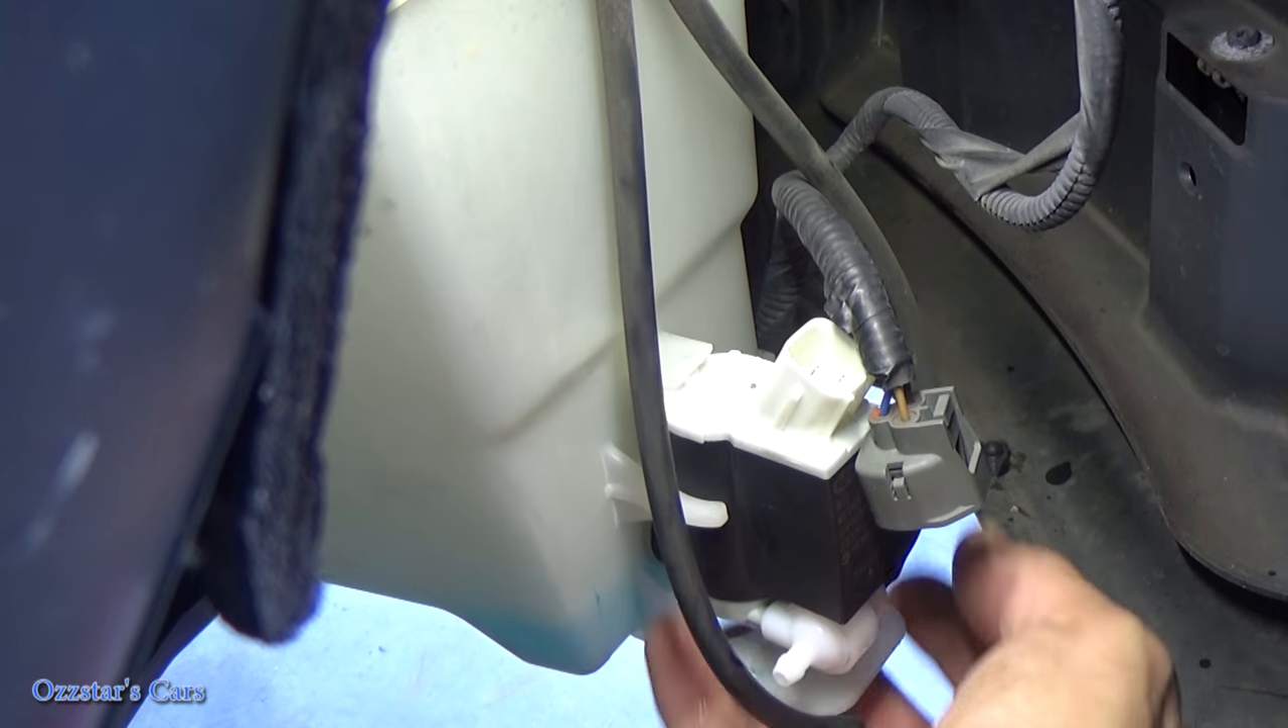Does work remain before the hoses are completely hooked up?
Yes.